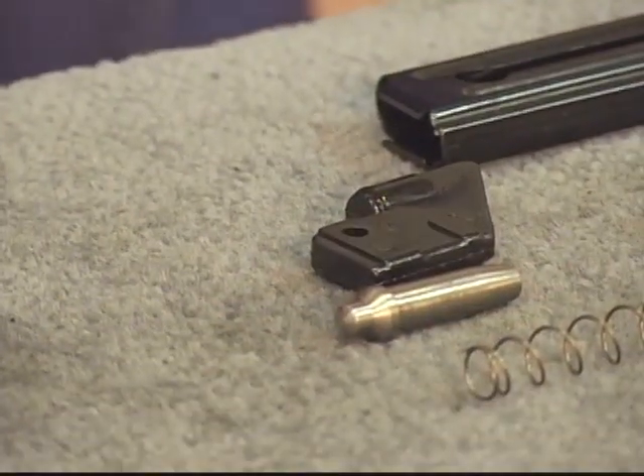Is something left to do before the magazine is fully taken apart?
No.